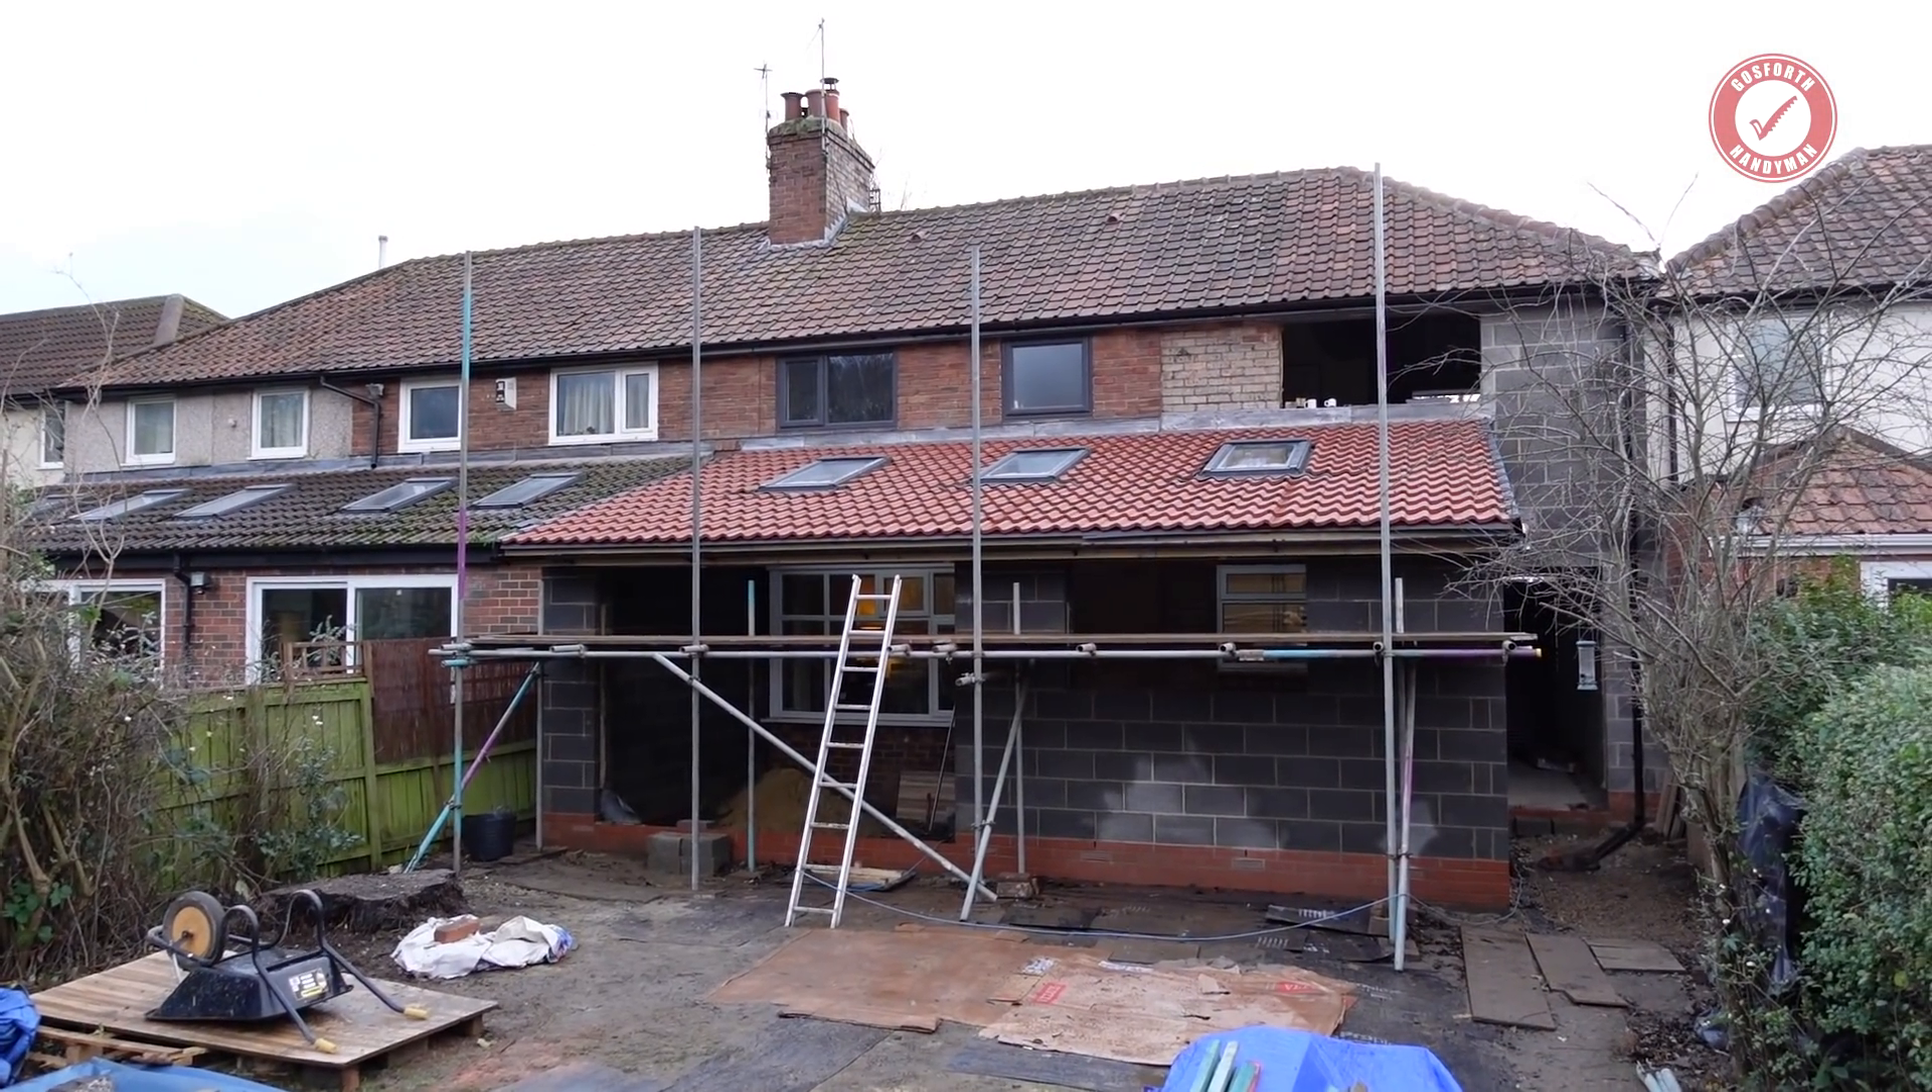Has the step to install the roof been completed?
Yes.